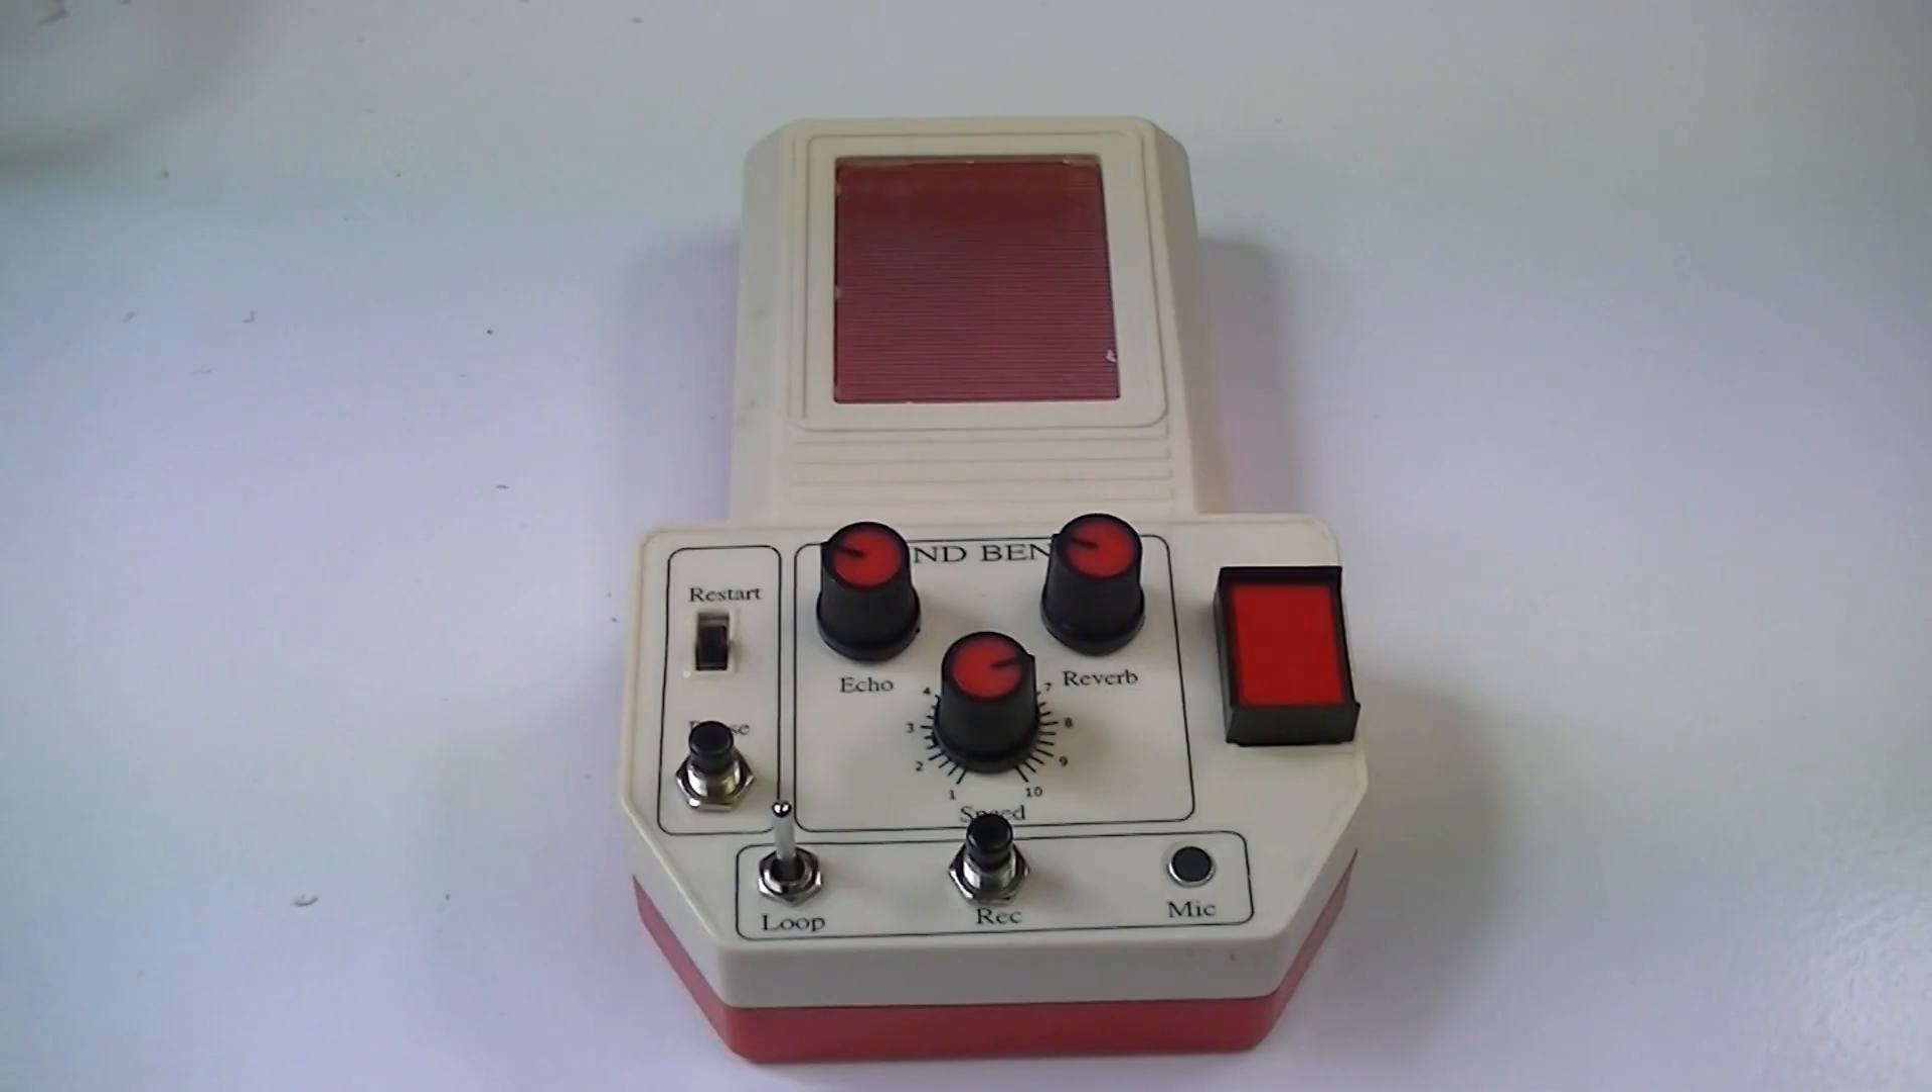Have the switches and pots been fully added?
Yes.